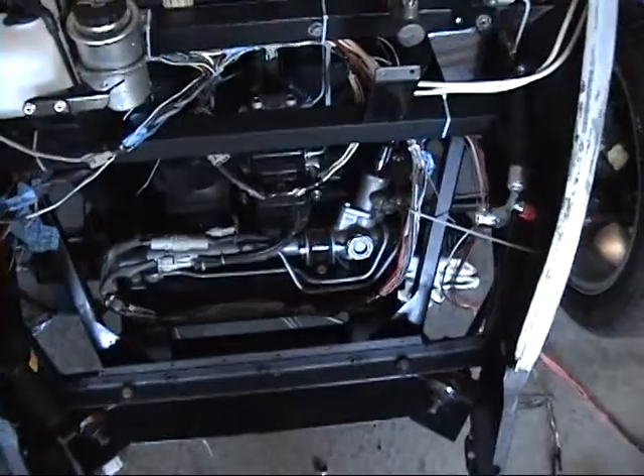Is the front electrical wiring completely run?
No.